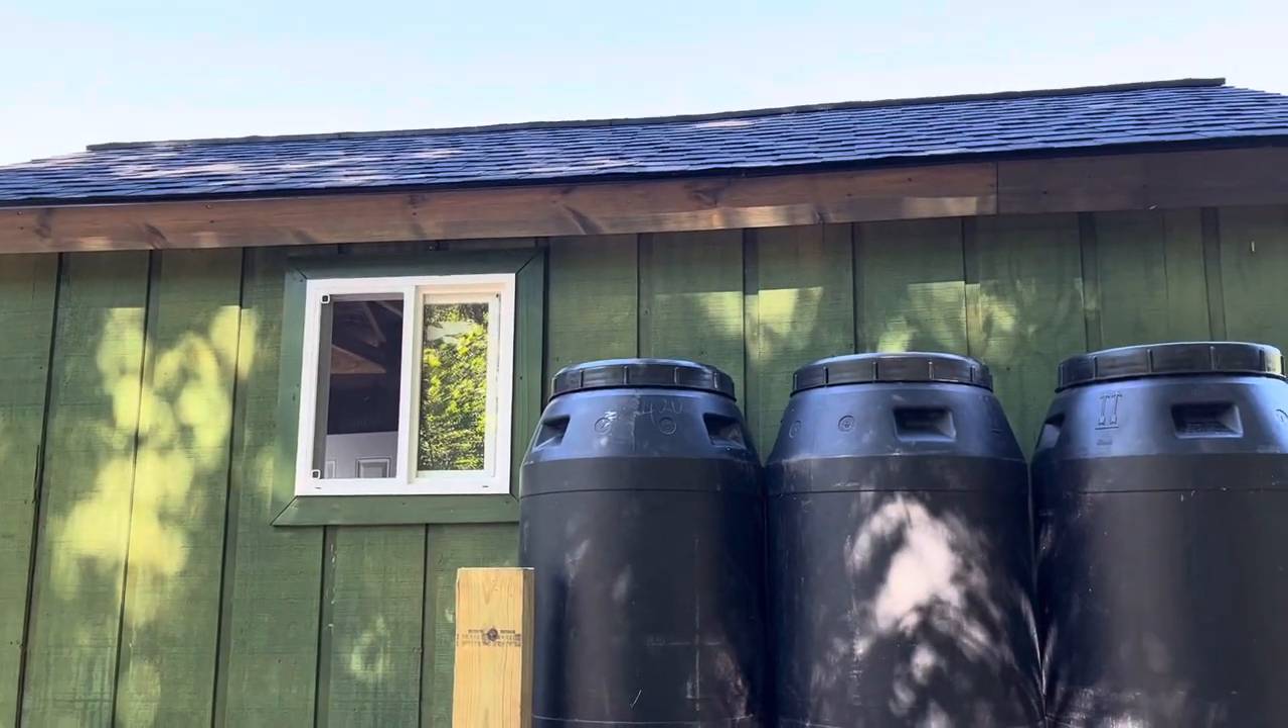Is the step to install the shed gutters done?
No.